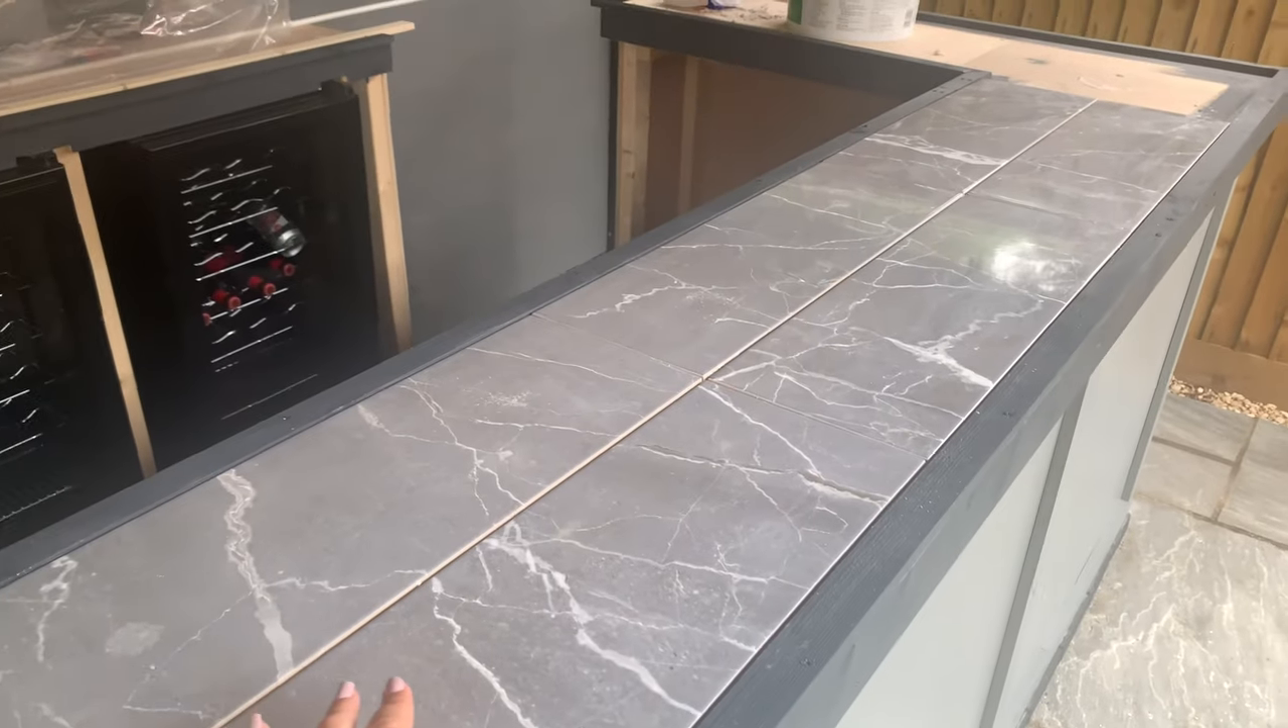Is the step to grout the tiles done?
No.